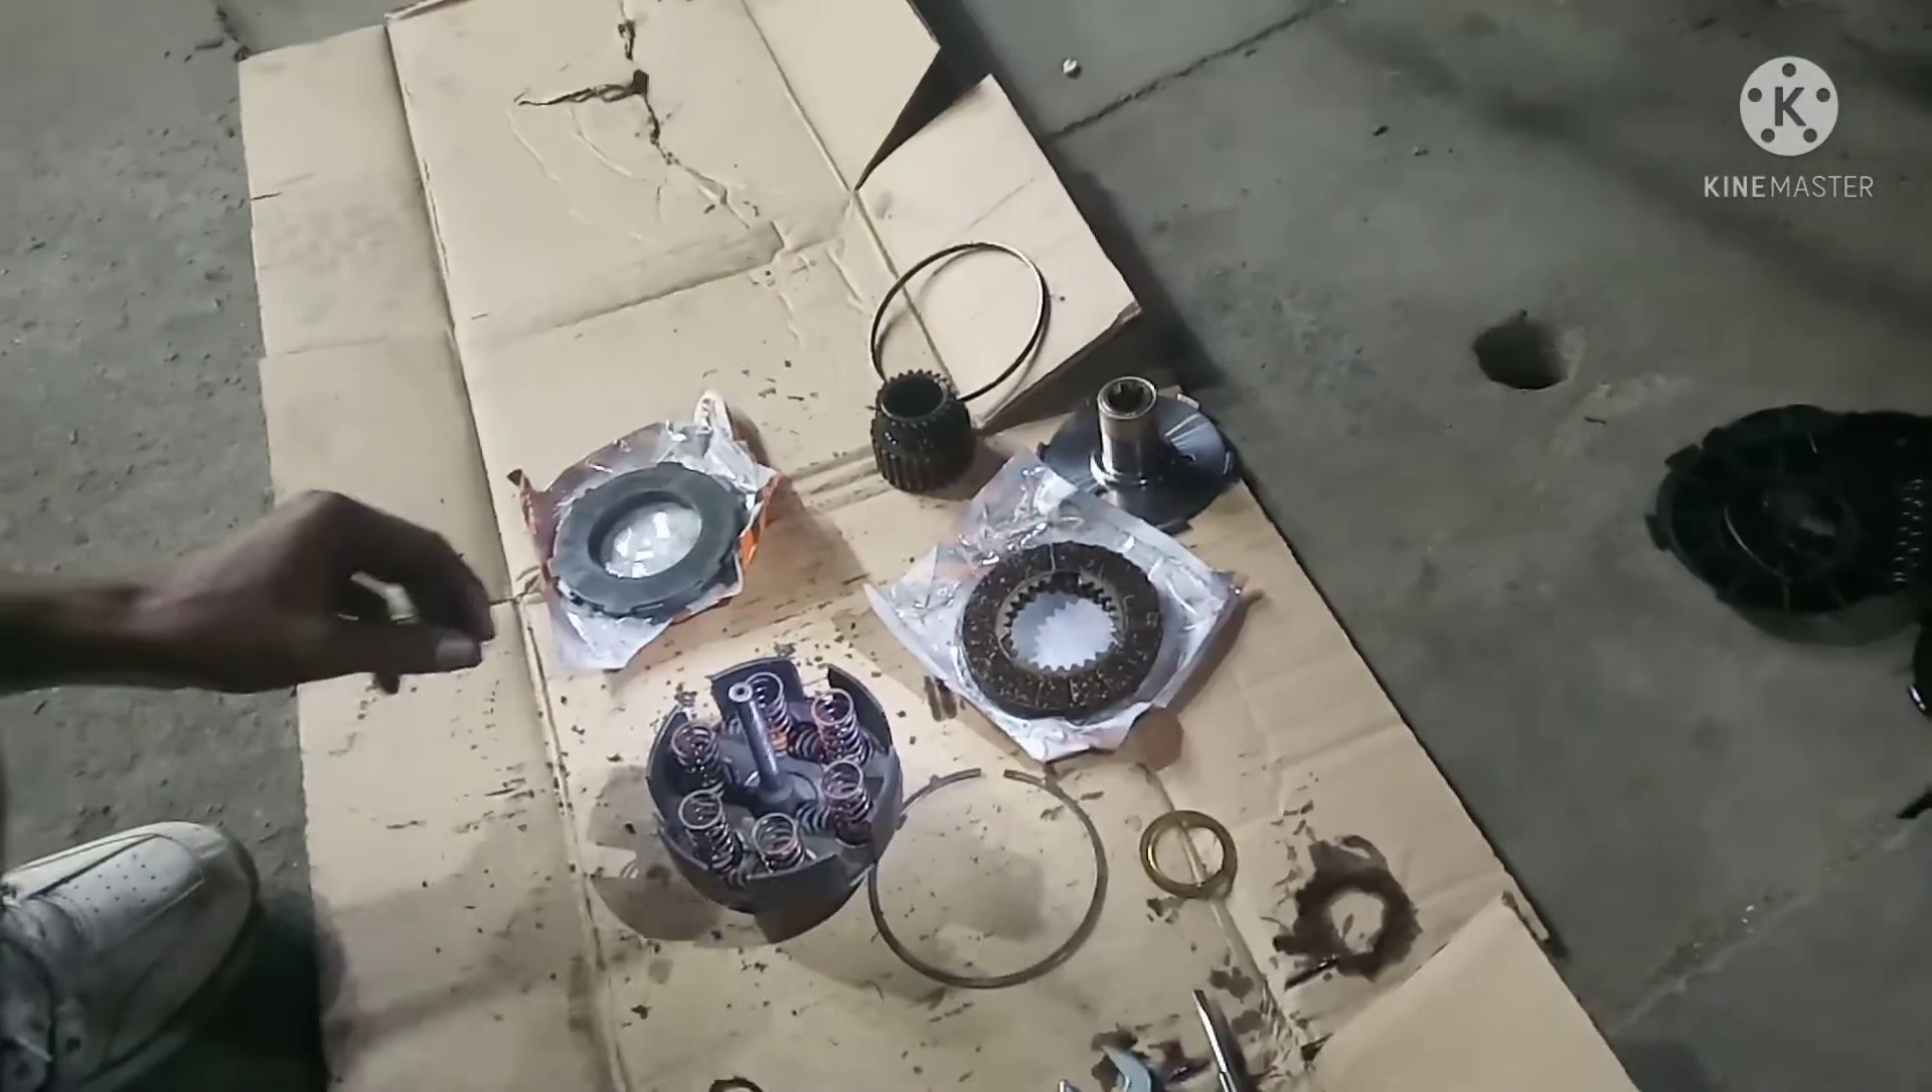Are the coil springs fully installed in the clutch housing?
Yes.